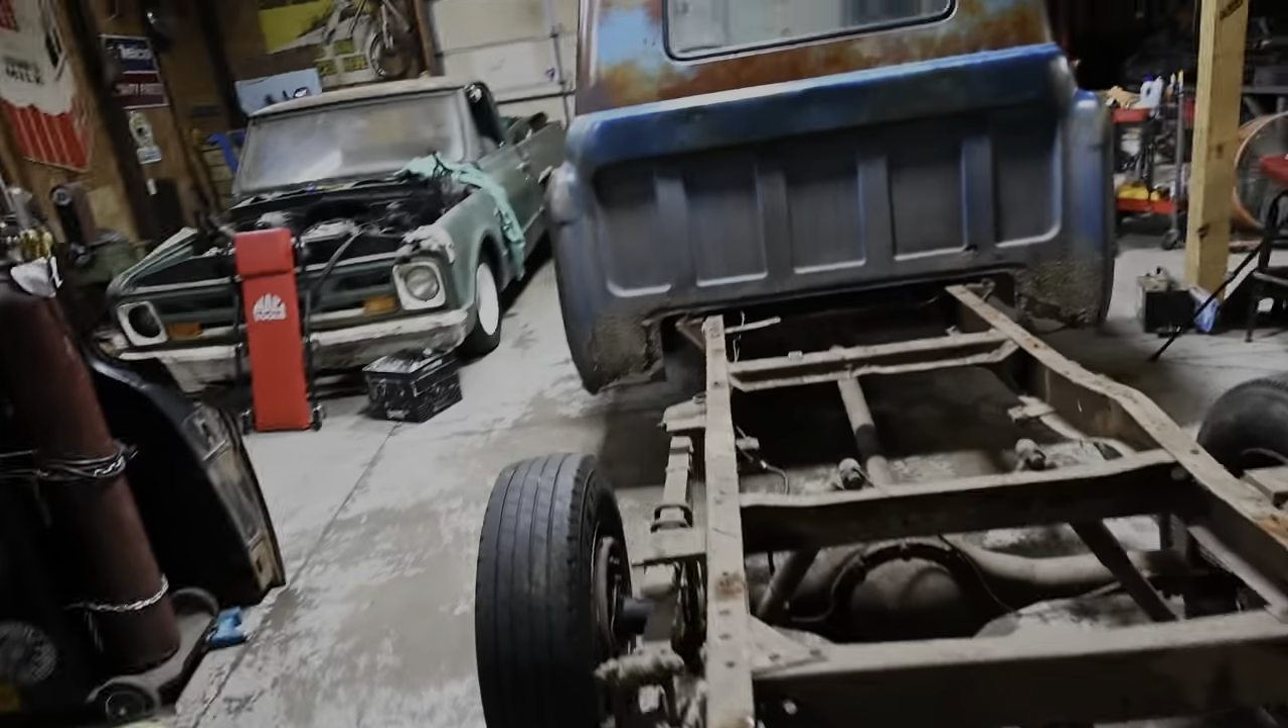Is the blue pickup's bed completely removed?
Yes.